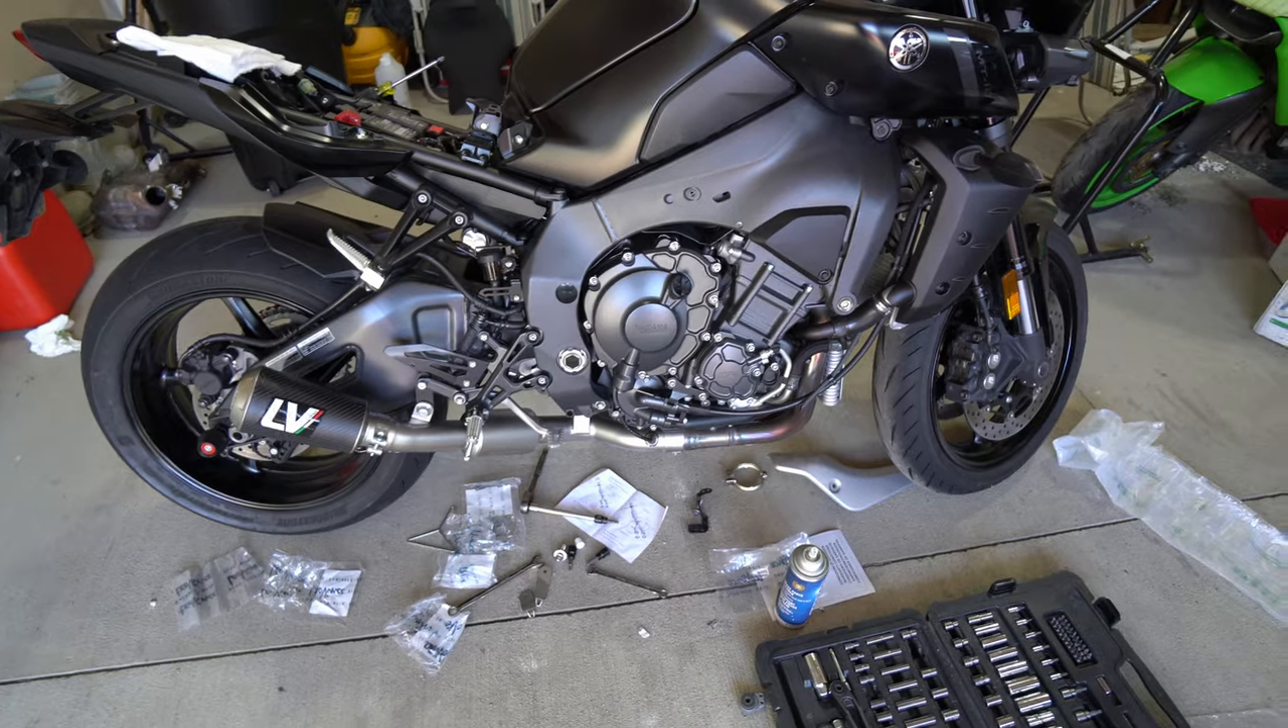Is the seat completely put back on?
No.